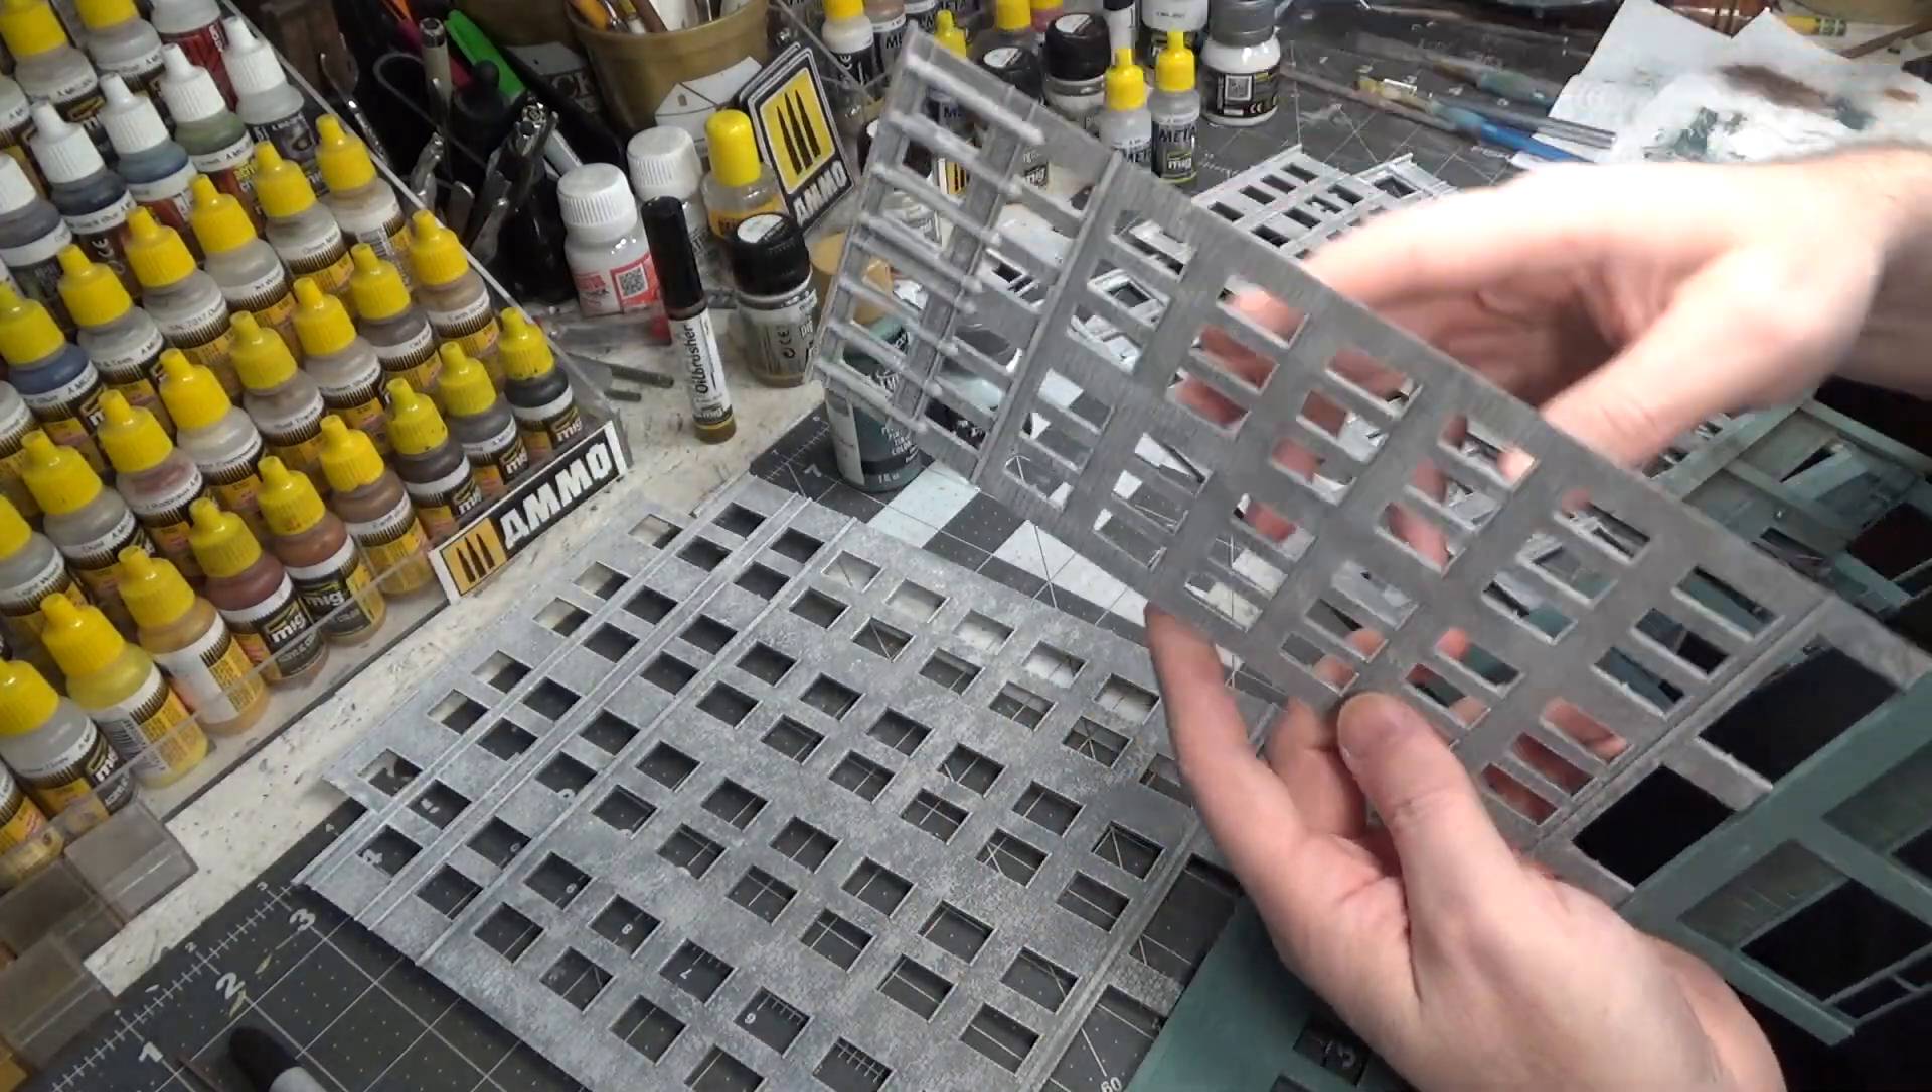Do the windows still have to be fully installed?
Yes.